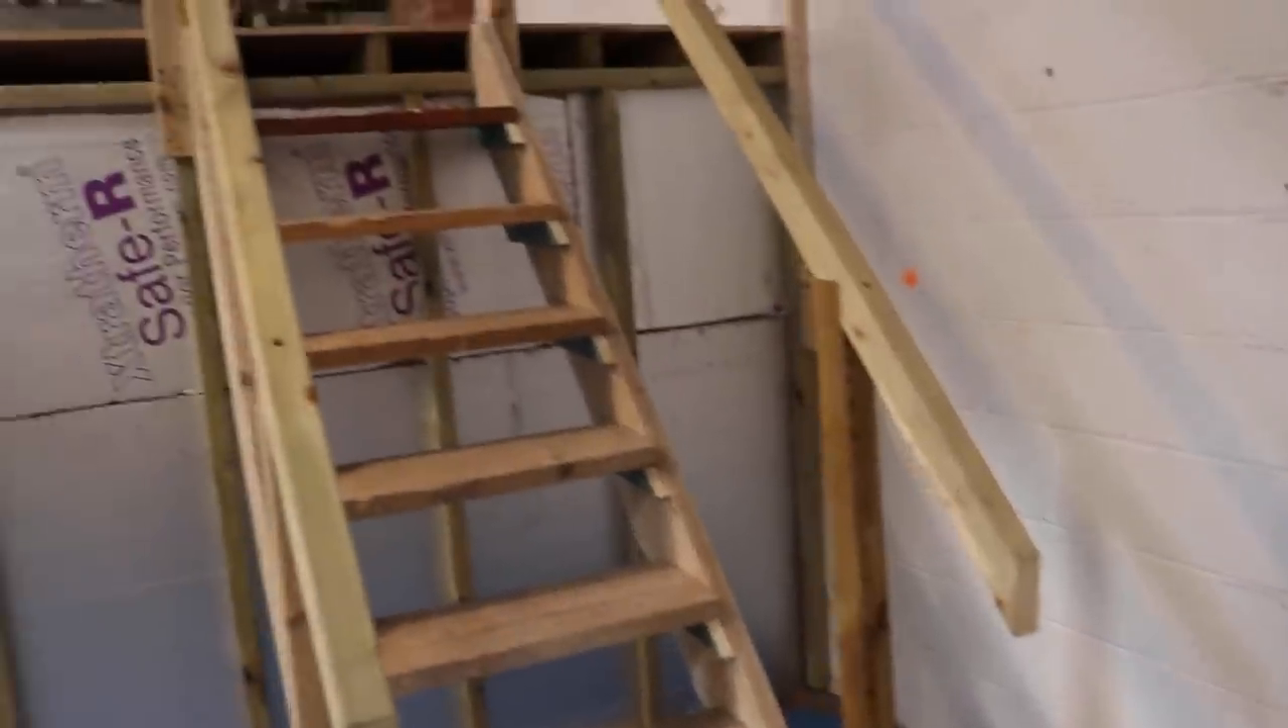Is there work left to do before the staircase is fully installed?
No.